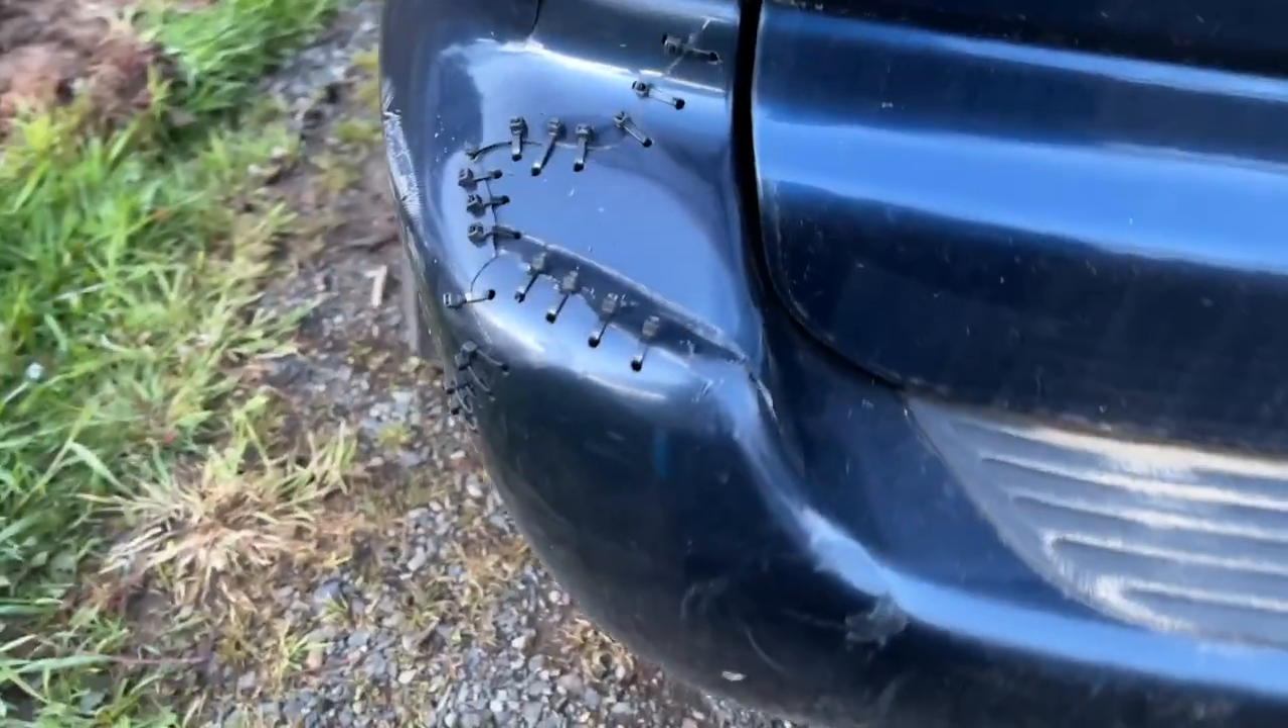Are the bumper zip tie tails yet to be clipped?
No.